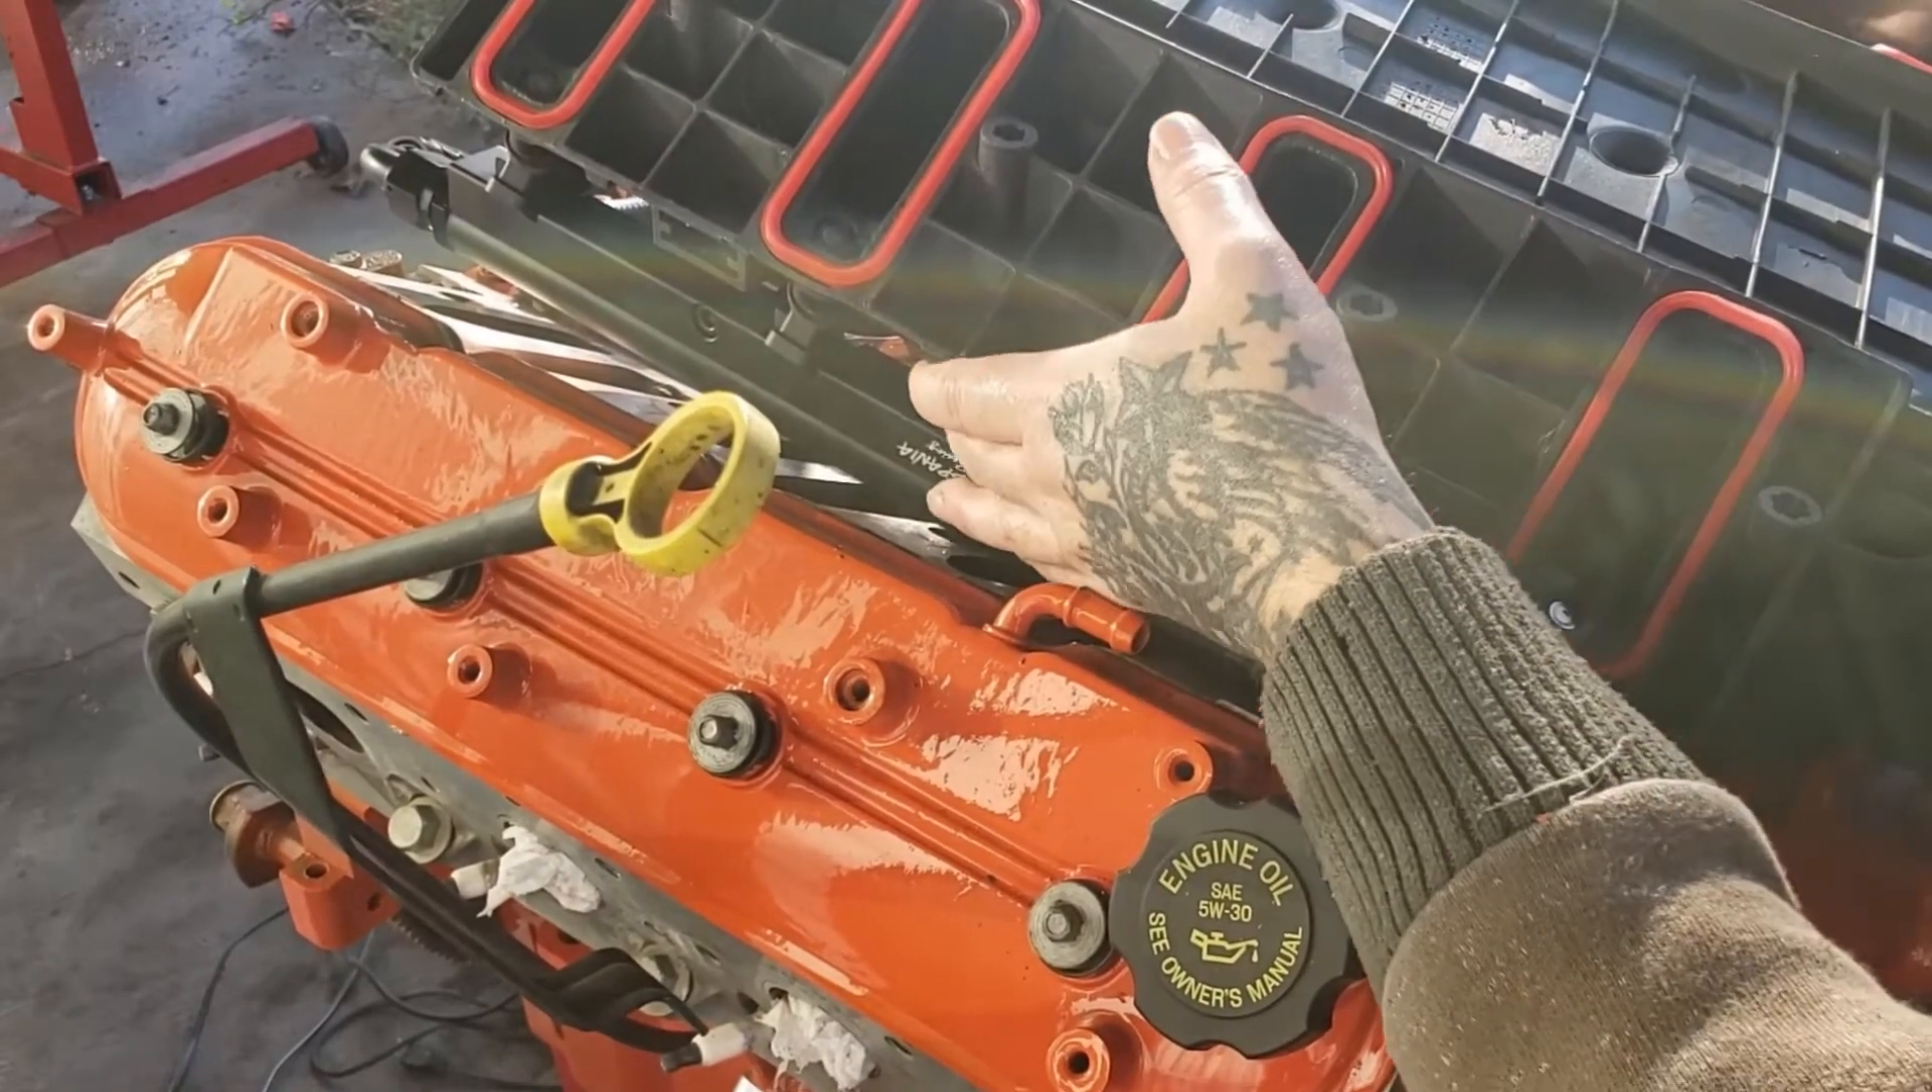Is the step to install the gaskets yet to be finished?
No.